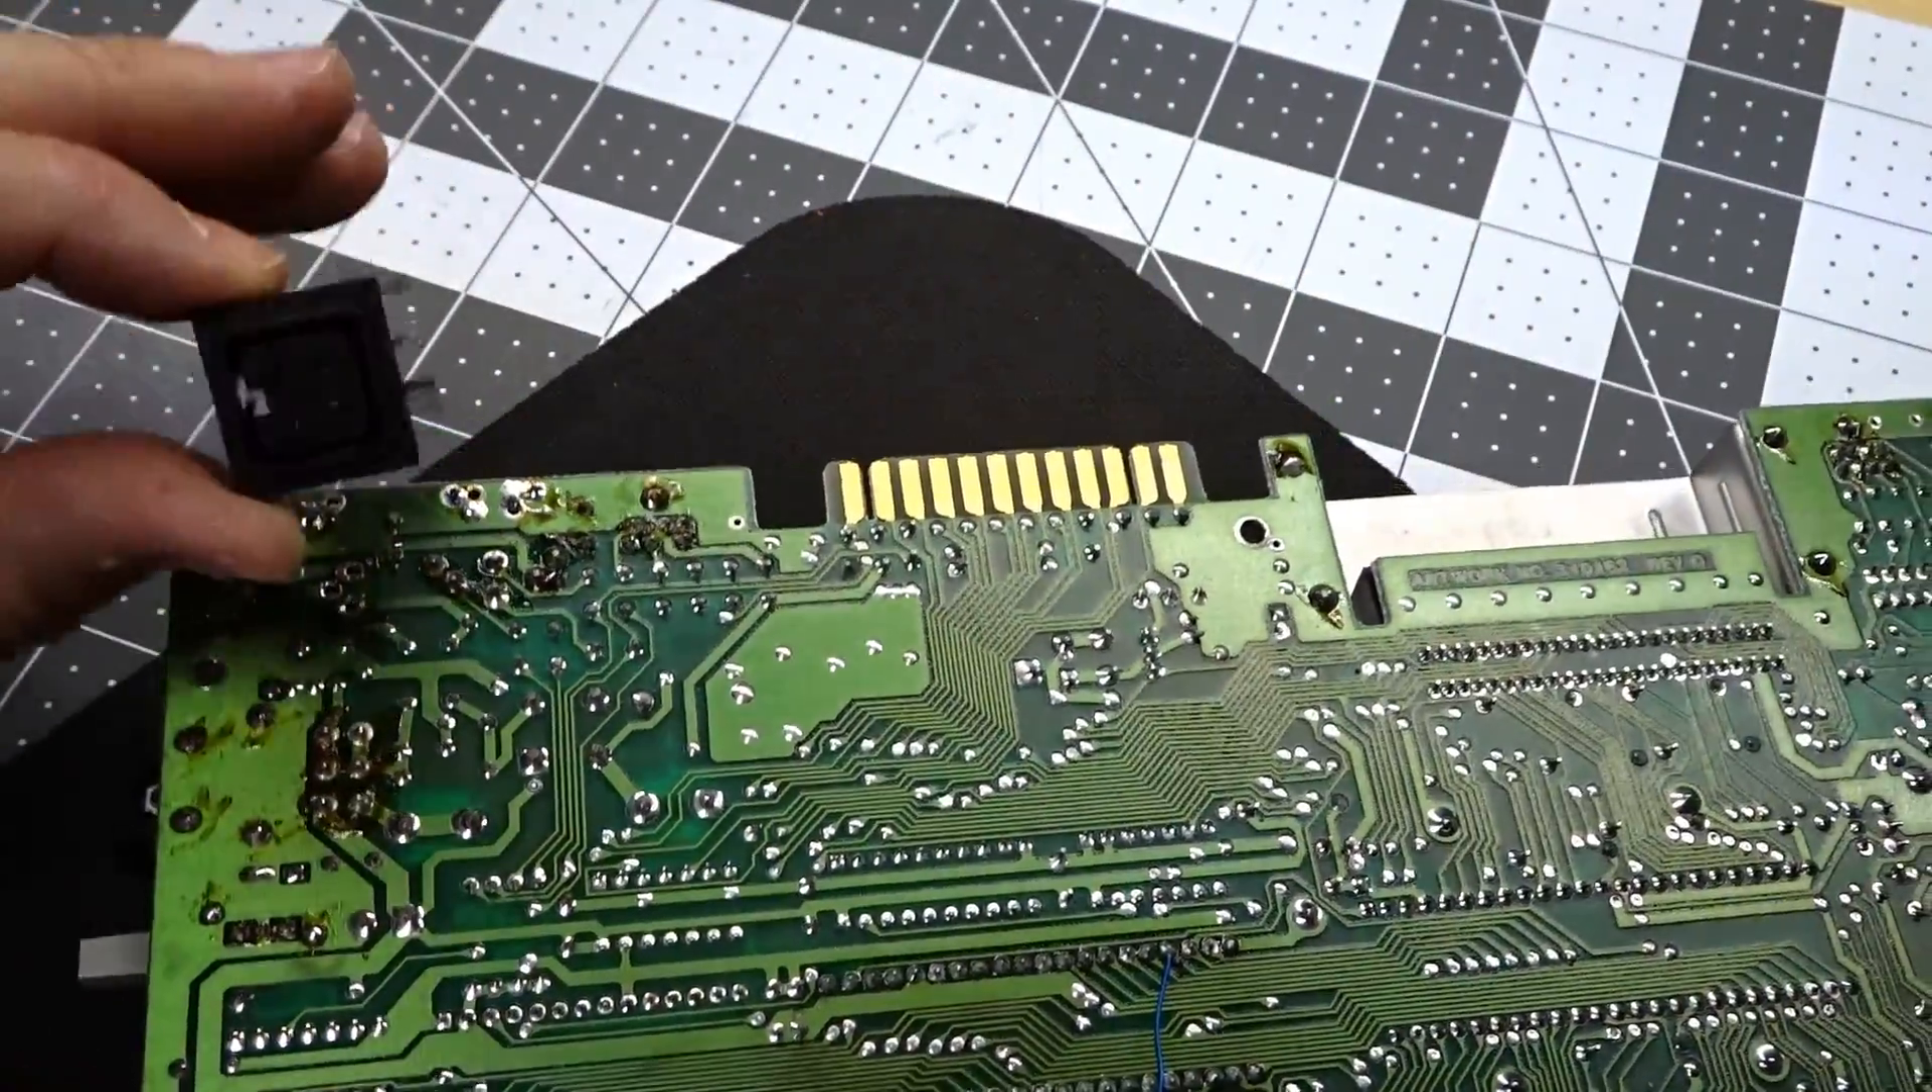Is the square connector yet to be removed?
No.